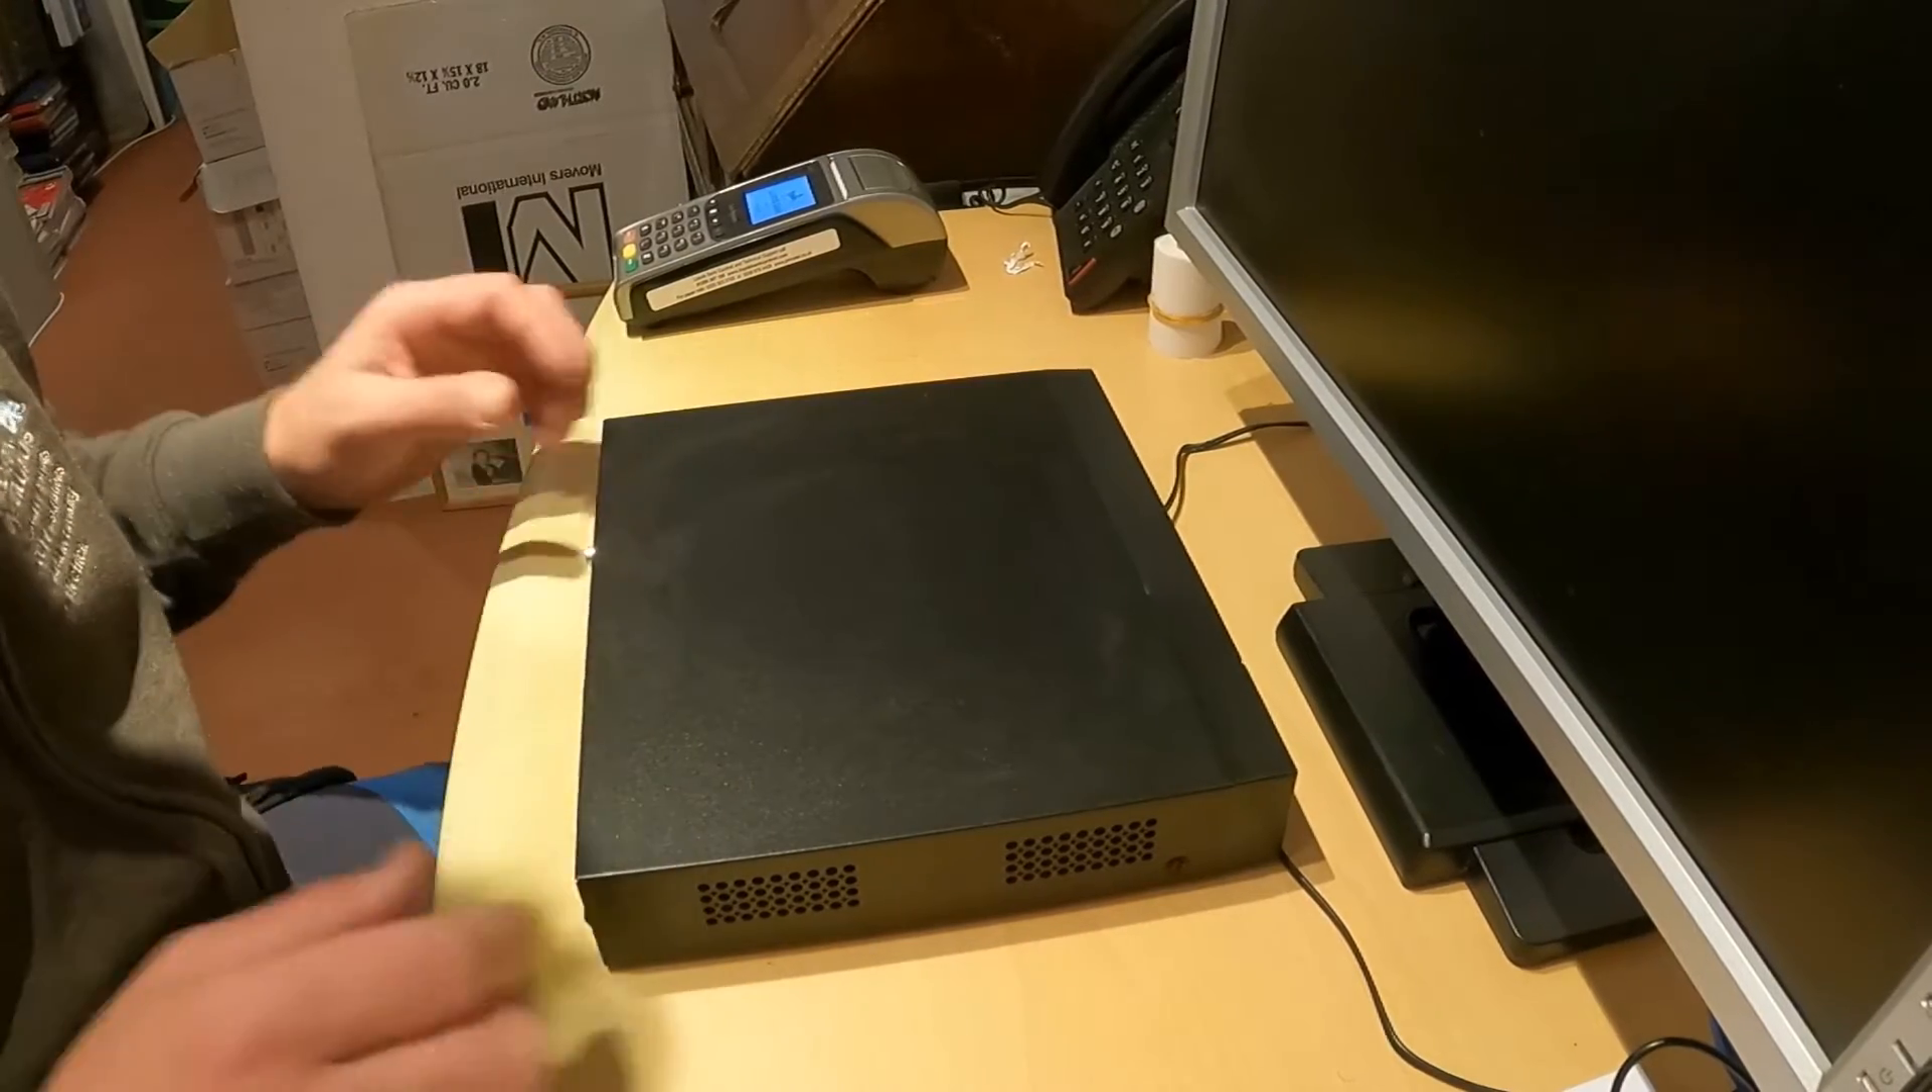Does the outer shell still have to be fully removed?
Yes.